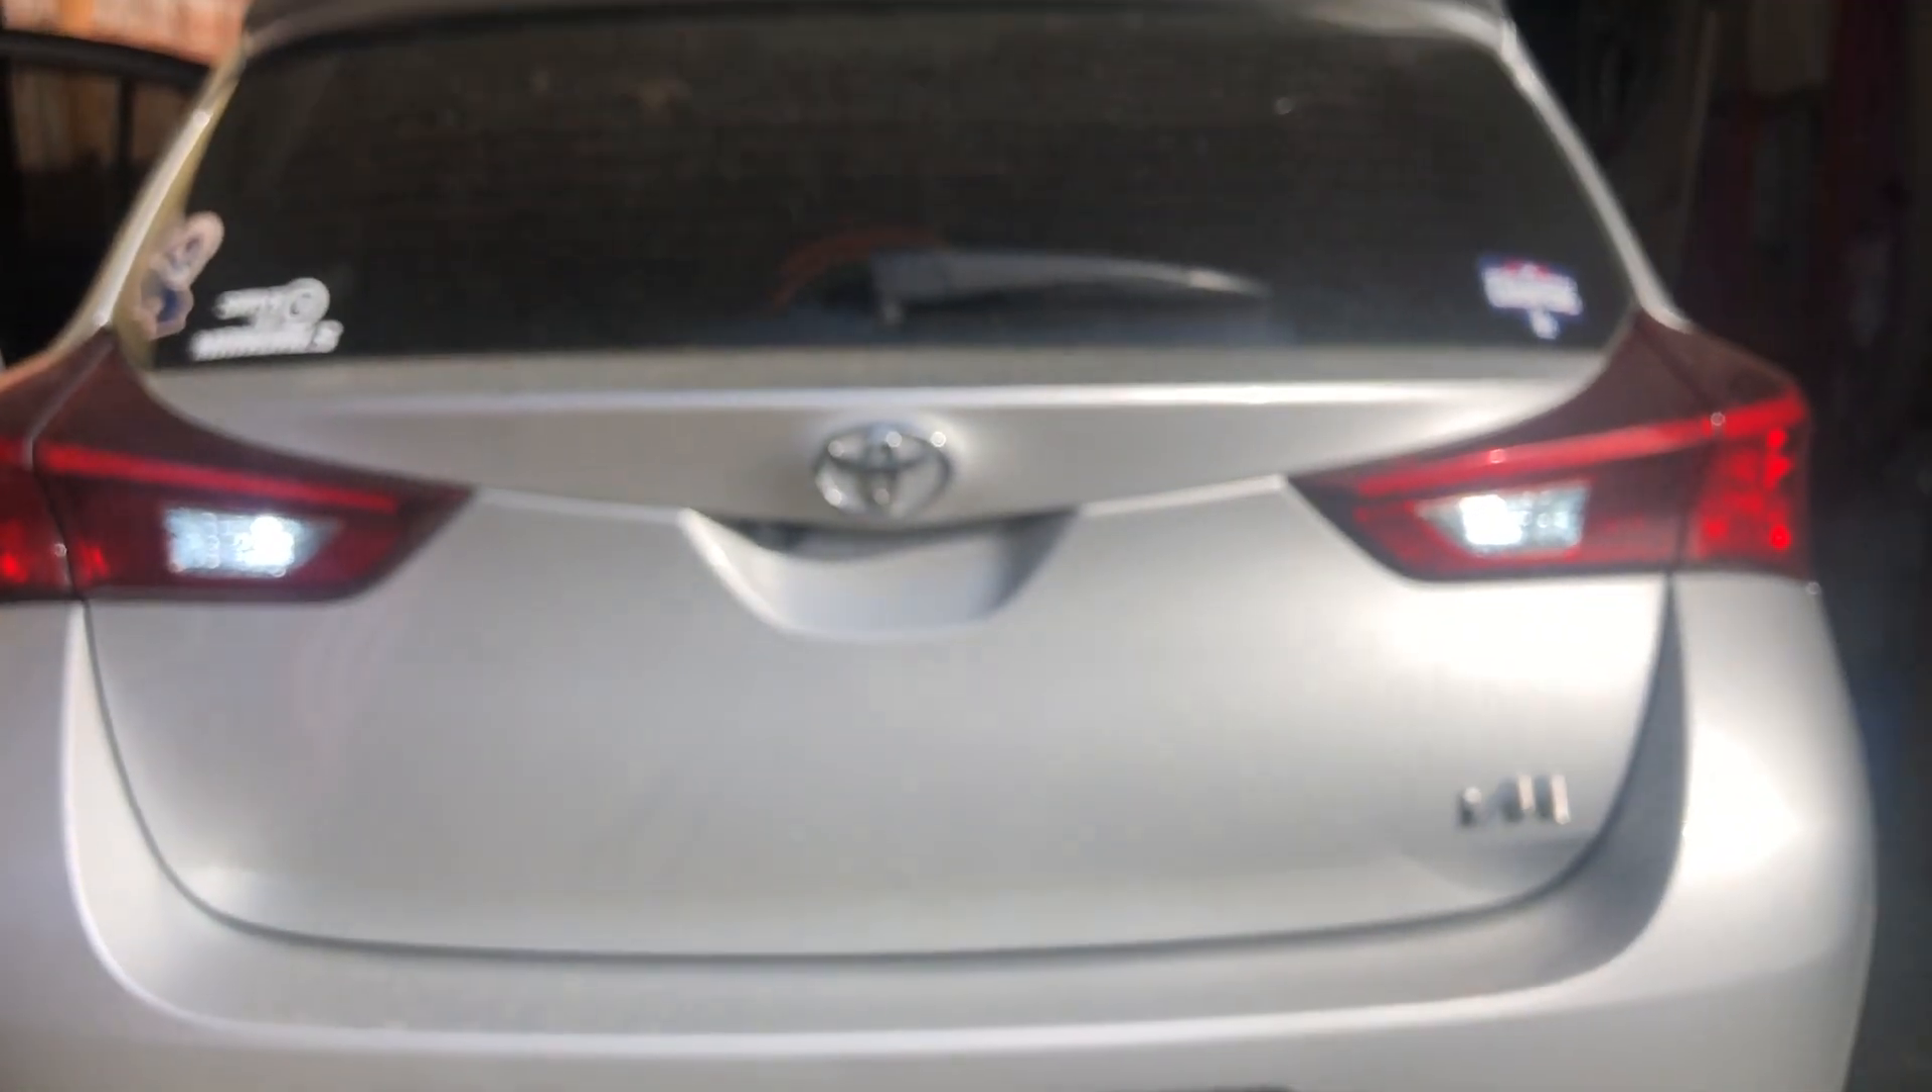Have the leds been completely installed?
Yes.